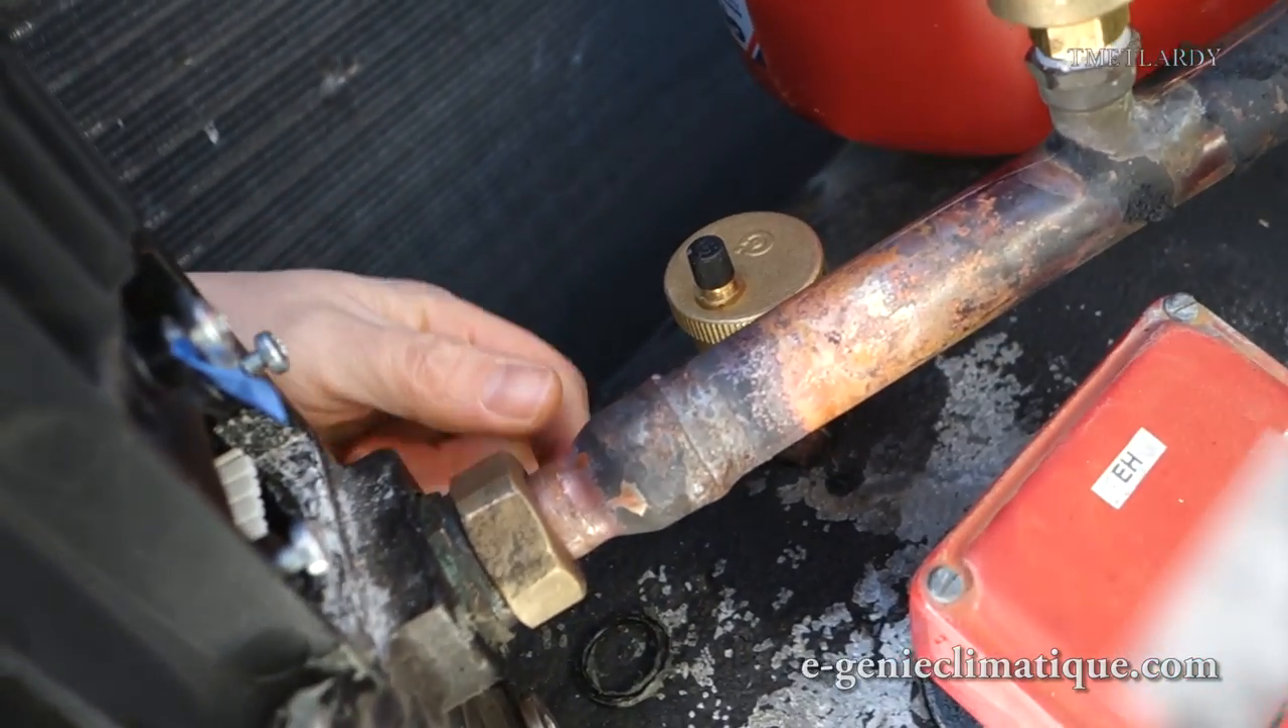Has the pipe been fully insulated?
No.